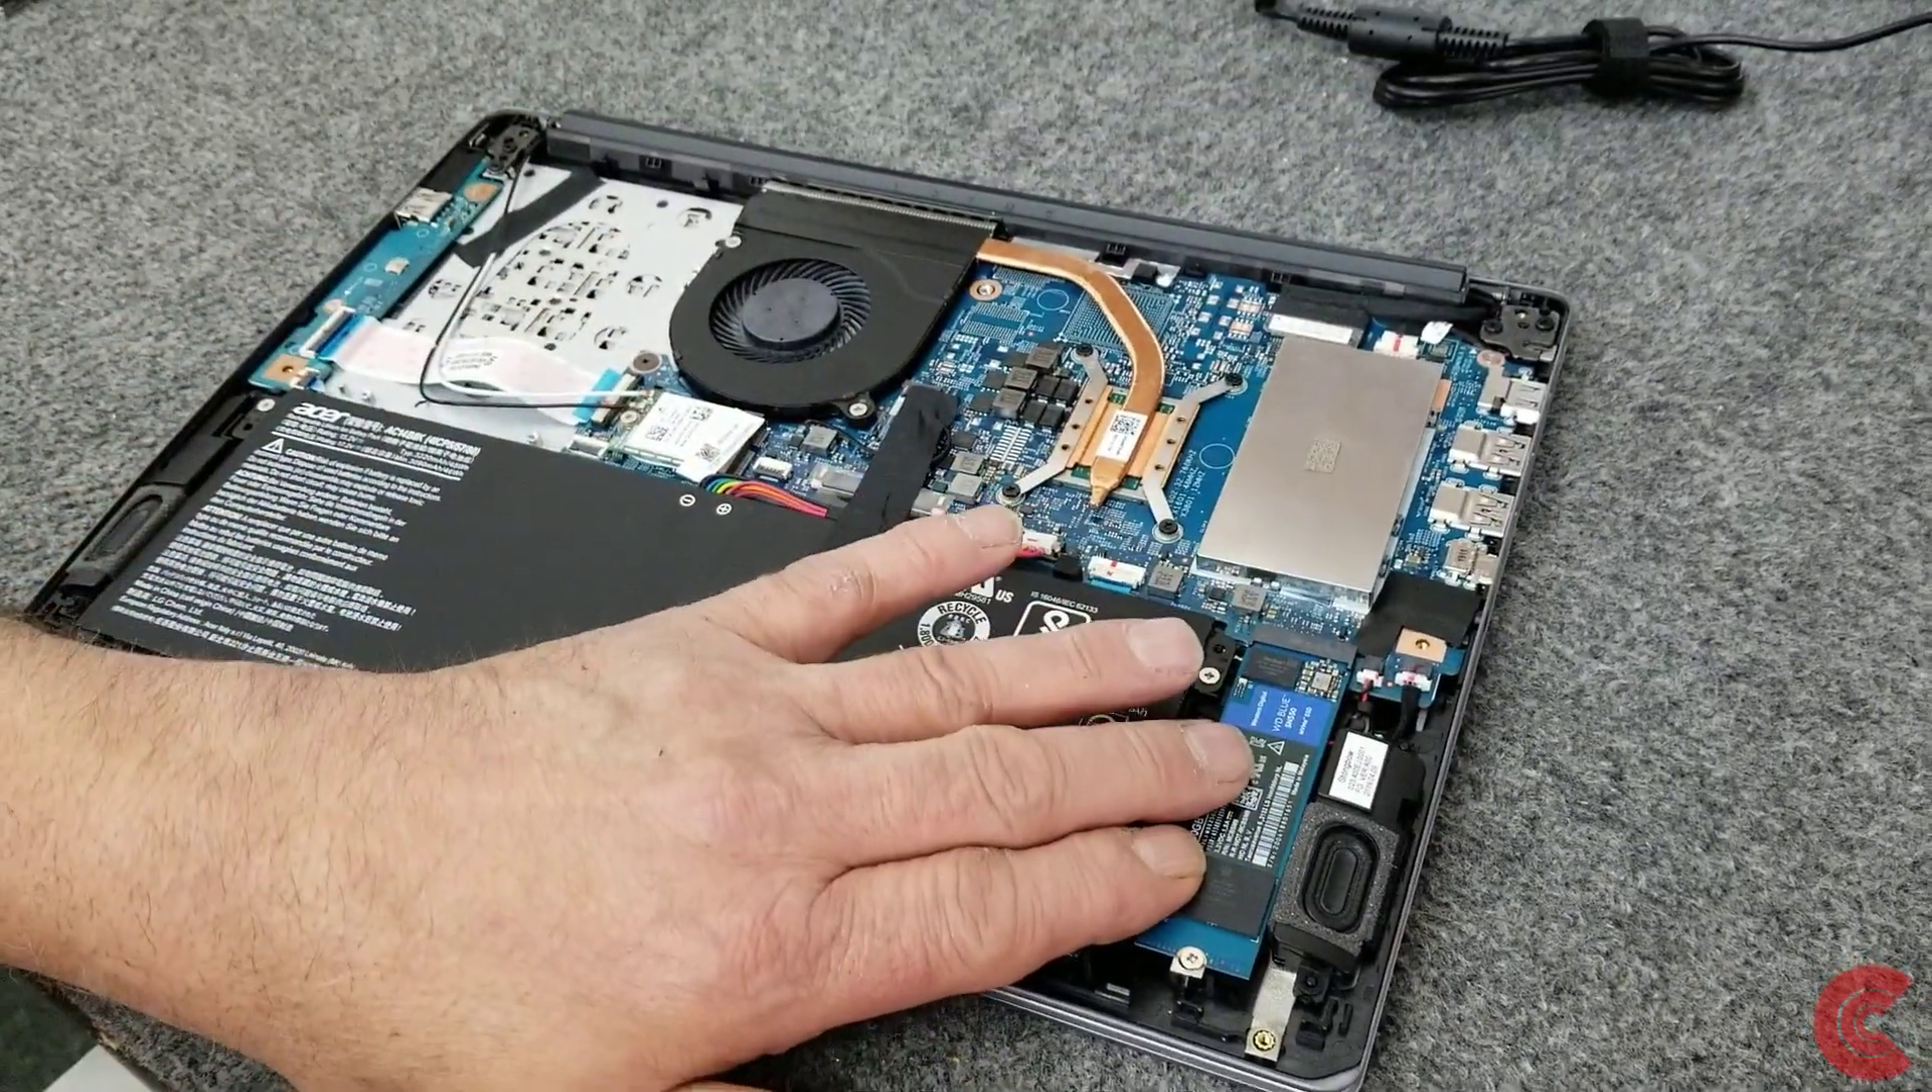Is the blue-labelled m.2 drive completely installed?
Yes.